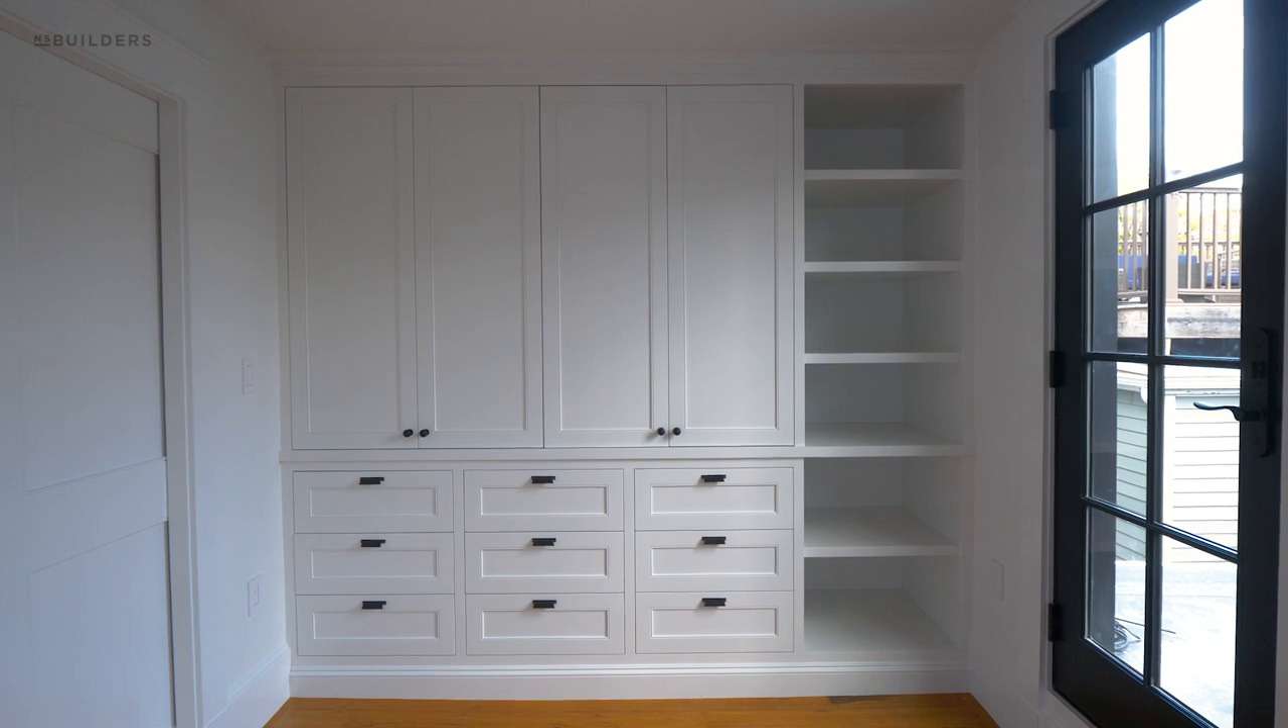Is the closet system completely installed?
Yes.